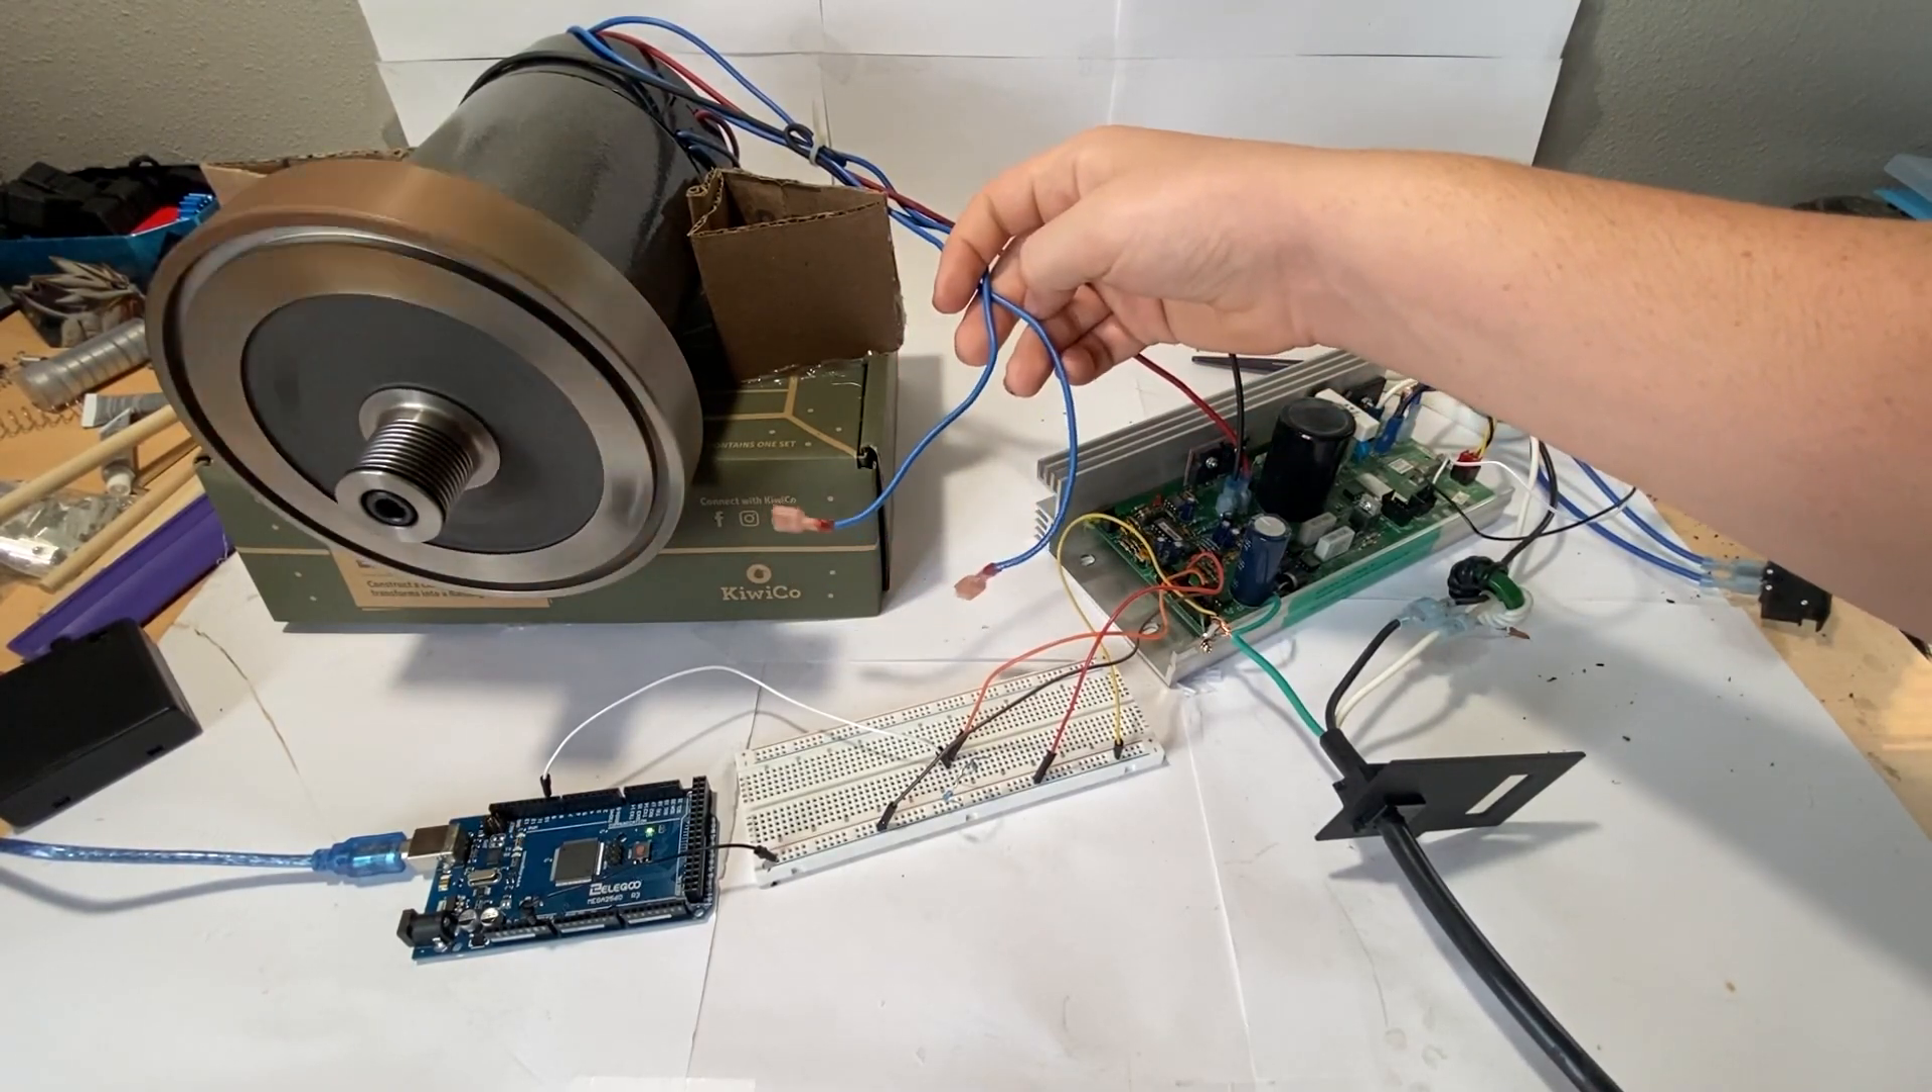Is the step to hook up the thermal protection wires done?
No.